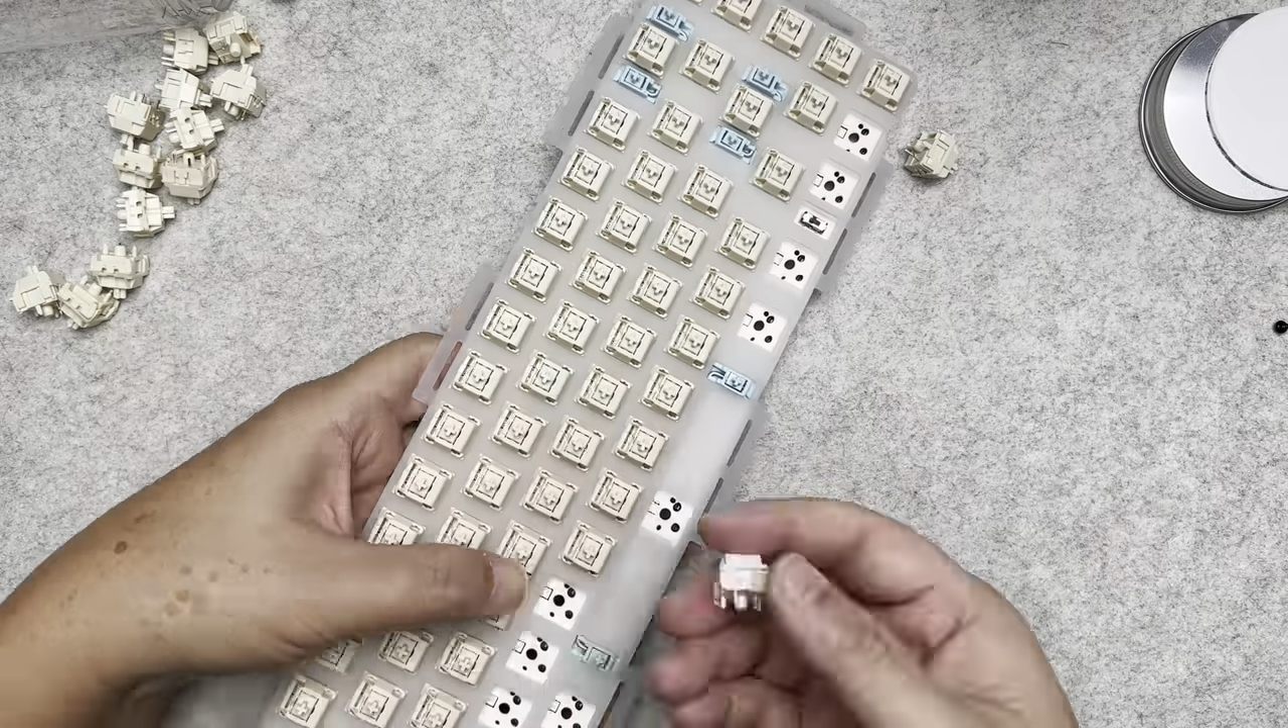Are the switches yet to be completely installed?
Yes.